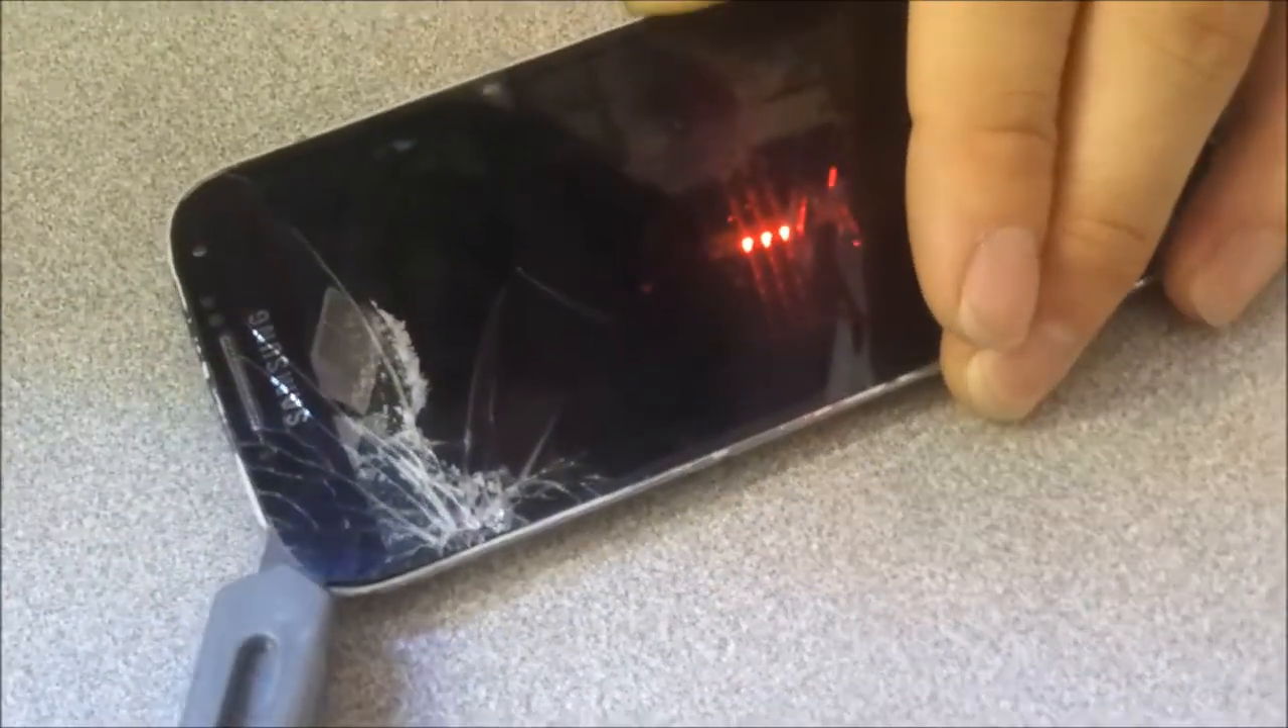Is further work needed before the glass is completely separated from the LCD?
Yes.